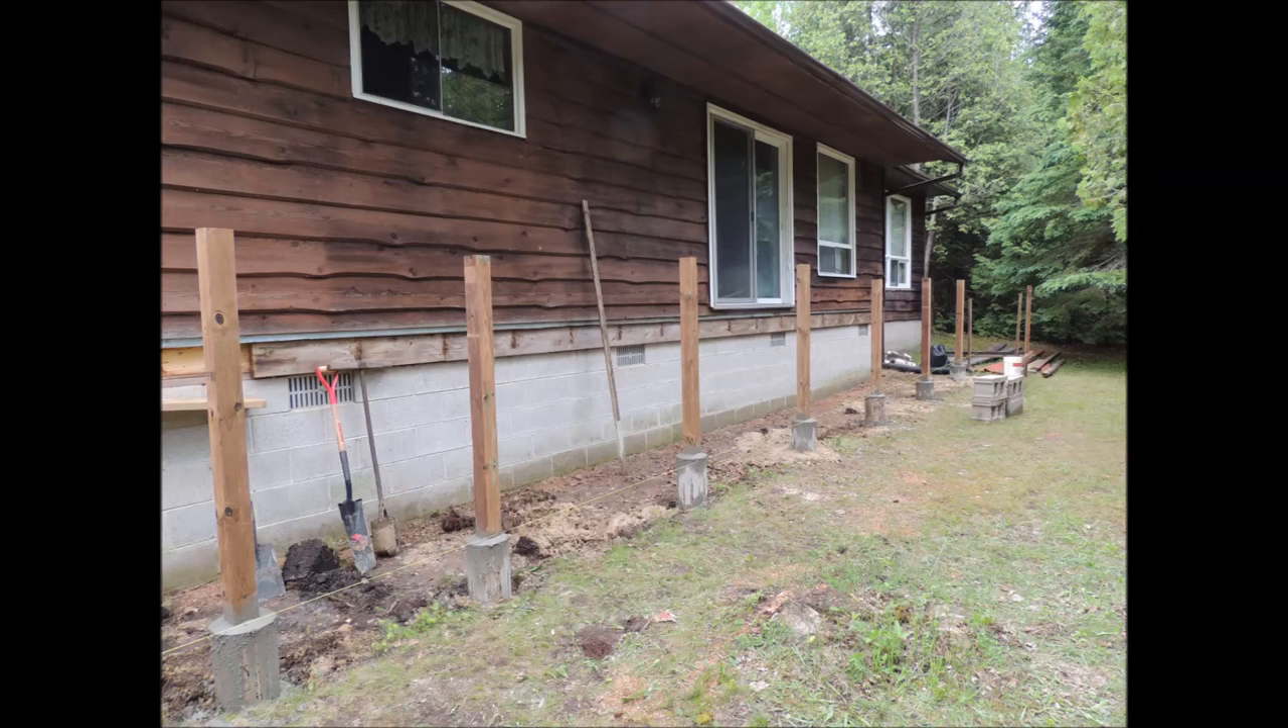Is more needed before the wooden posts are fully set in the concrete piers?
No.